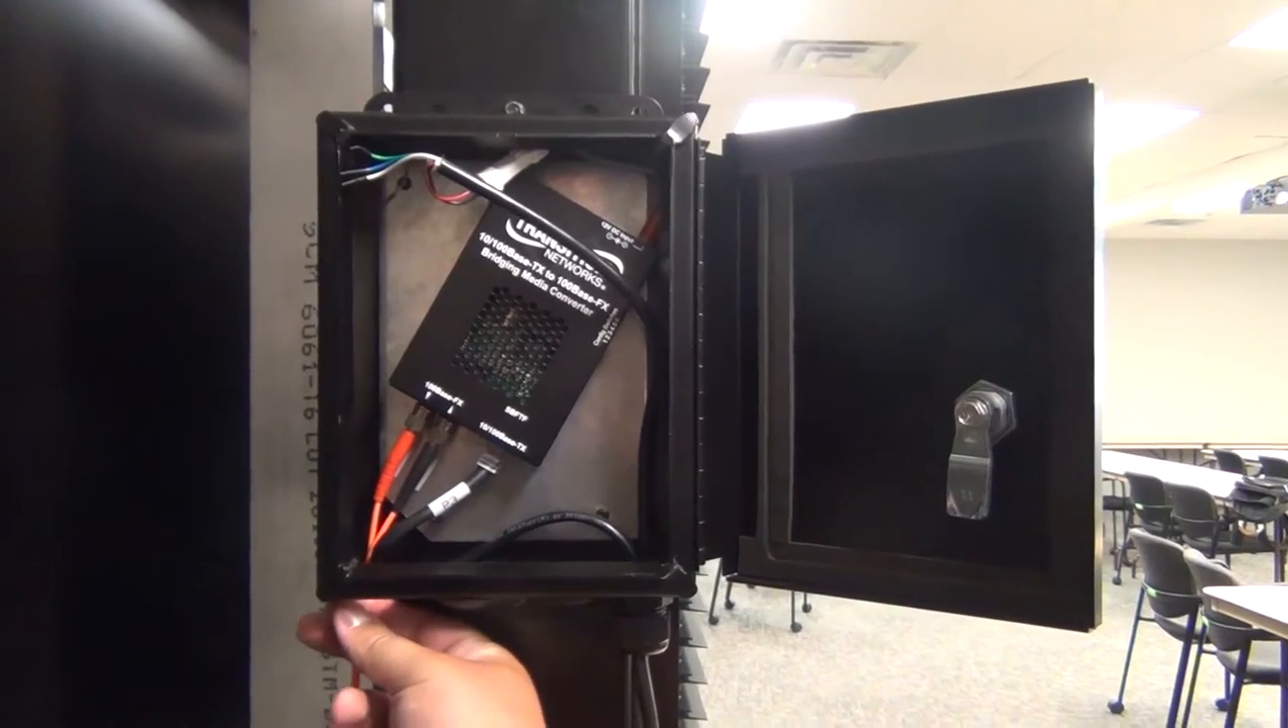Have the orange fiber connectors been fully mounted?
Yes.